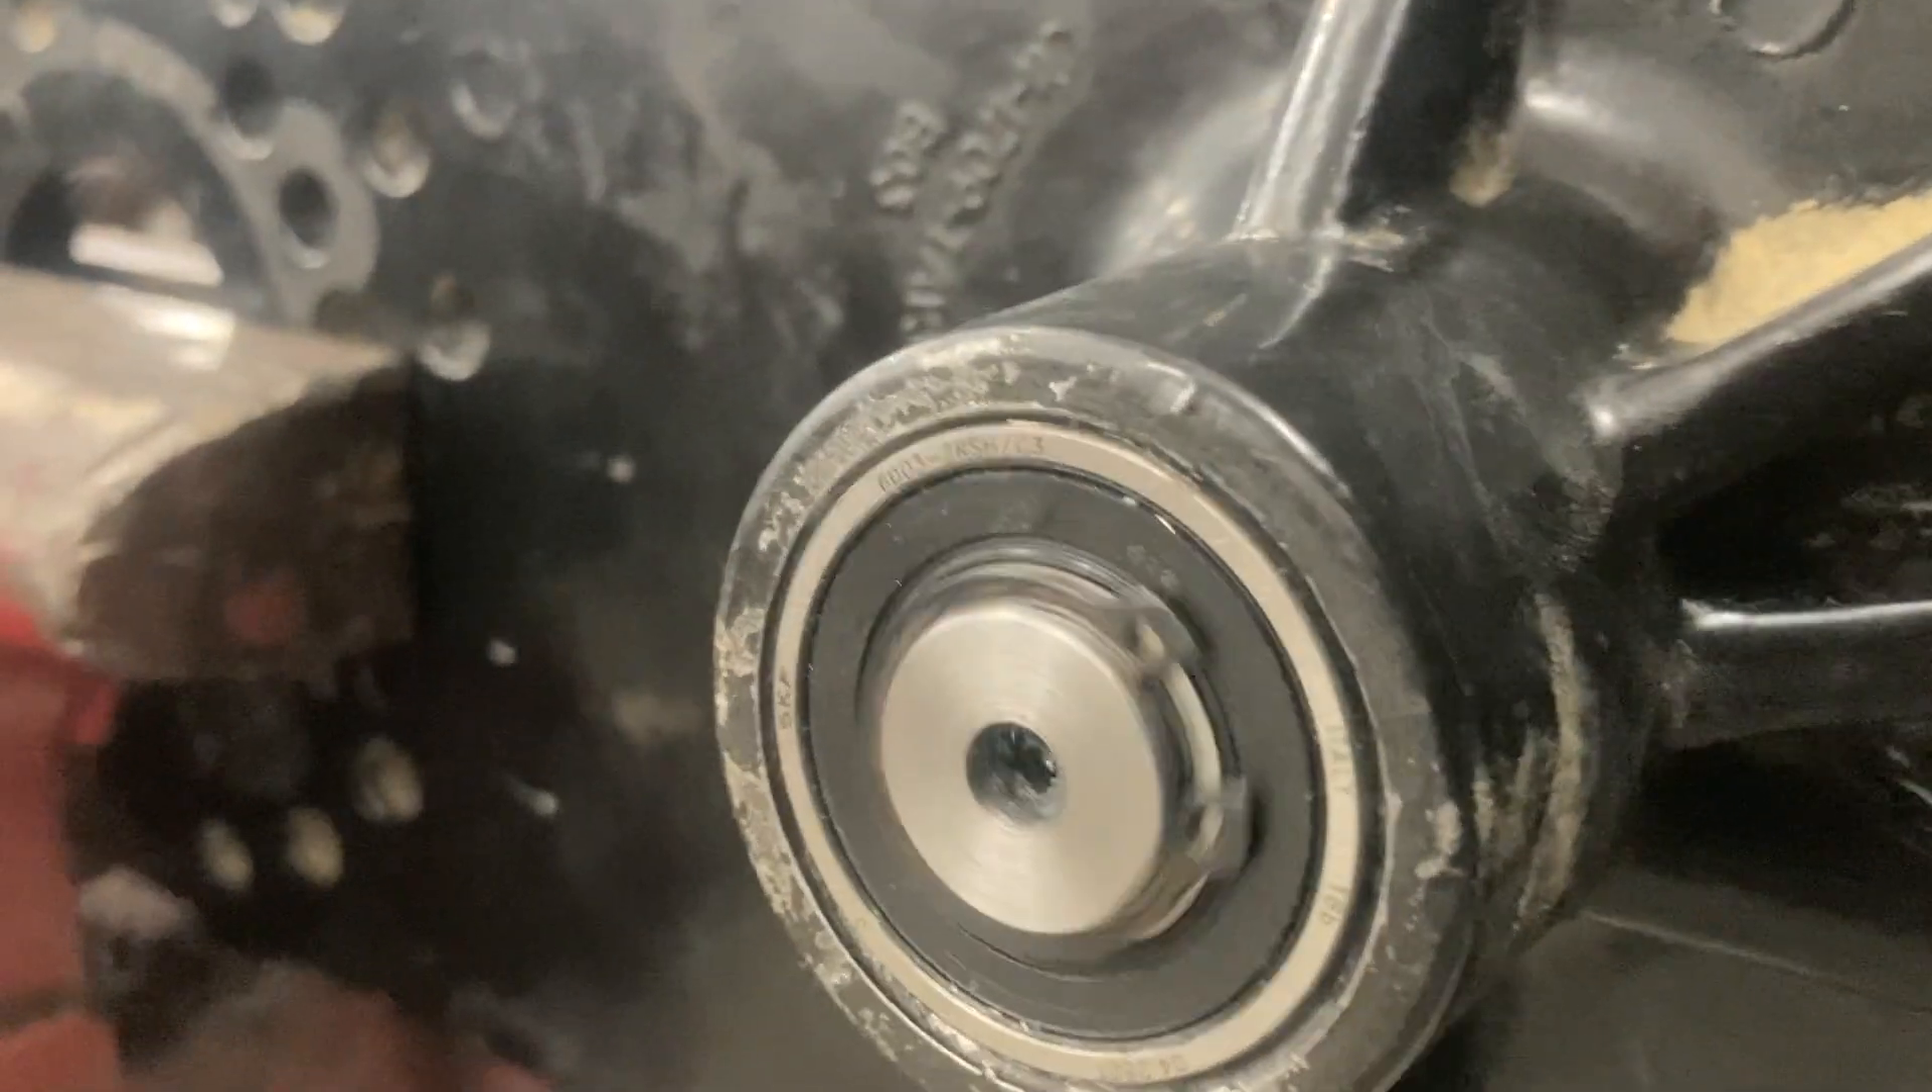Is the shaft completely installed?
Yes.